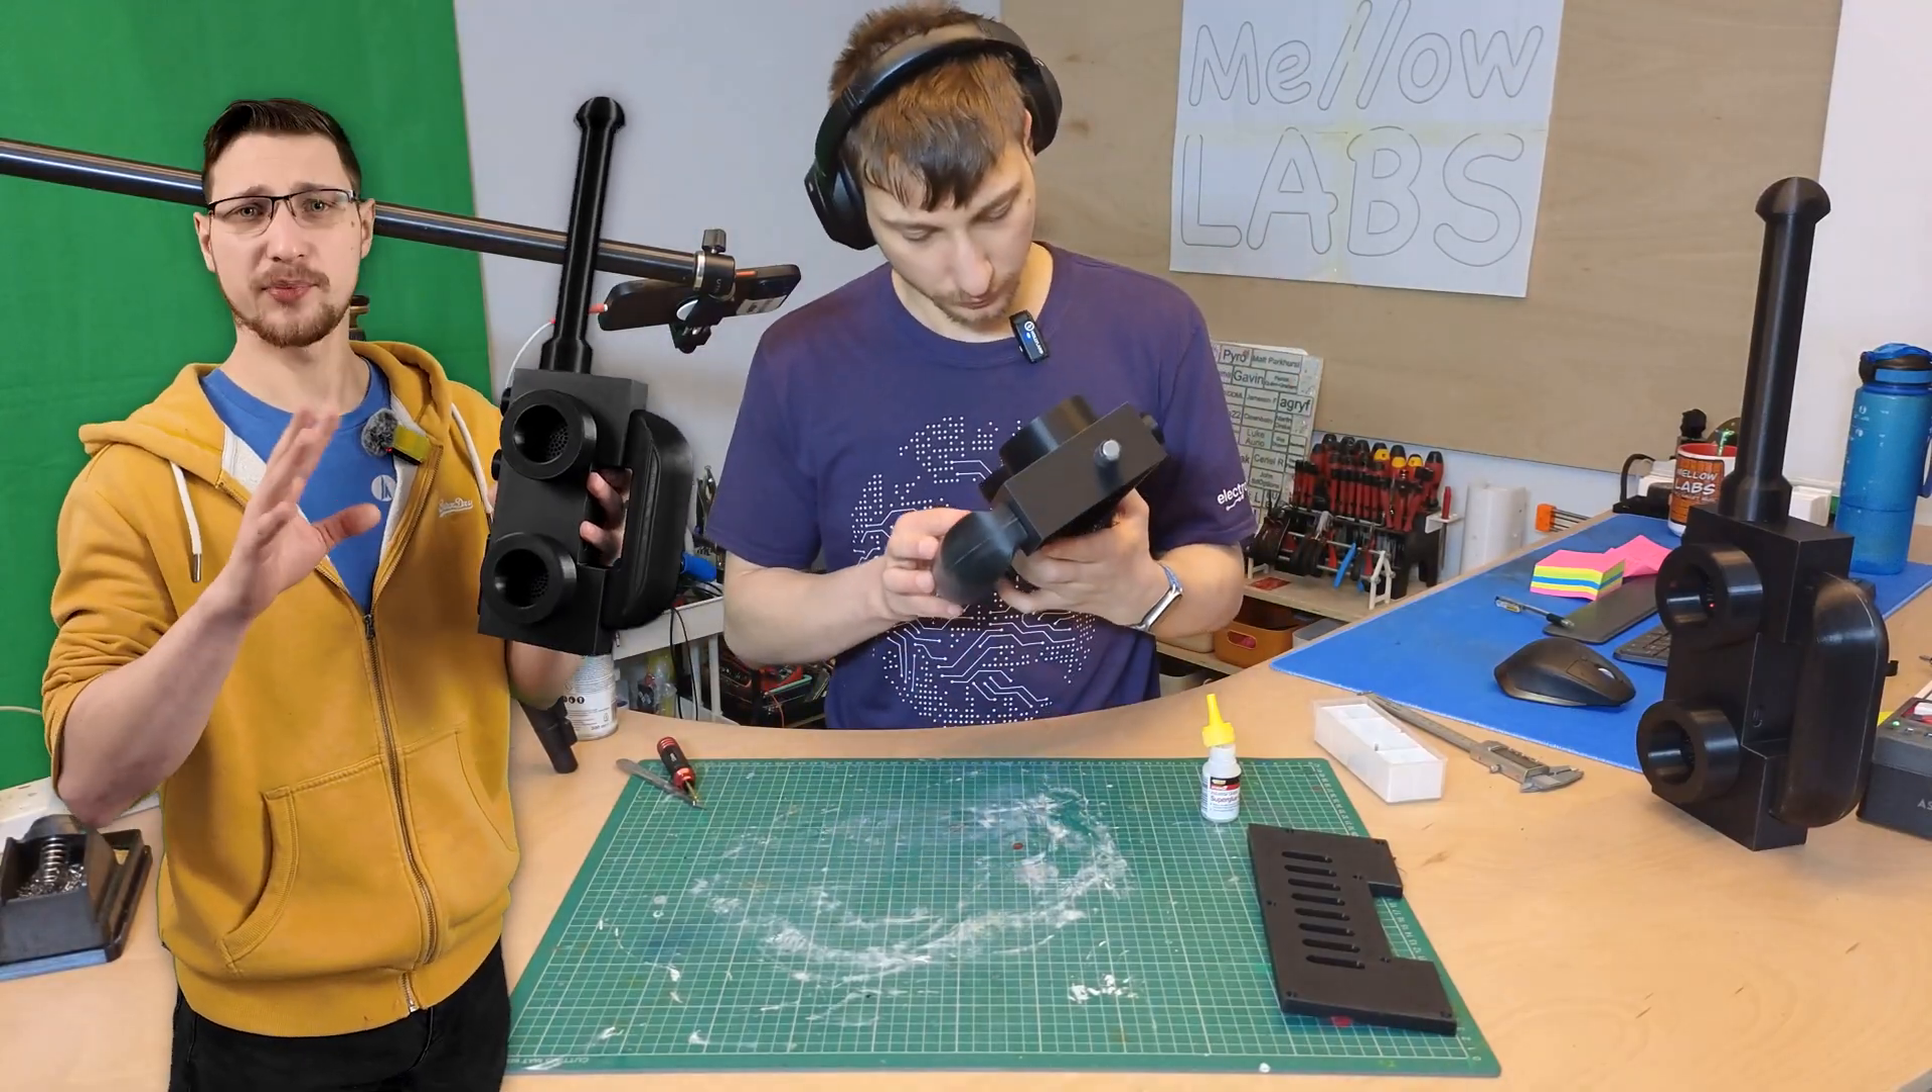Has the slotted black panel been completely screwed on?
No.